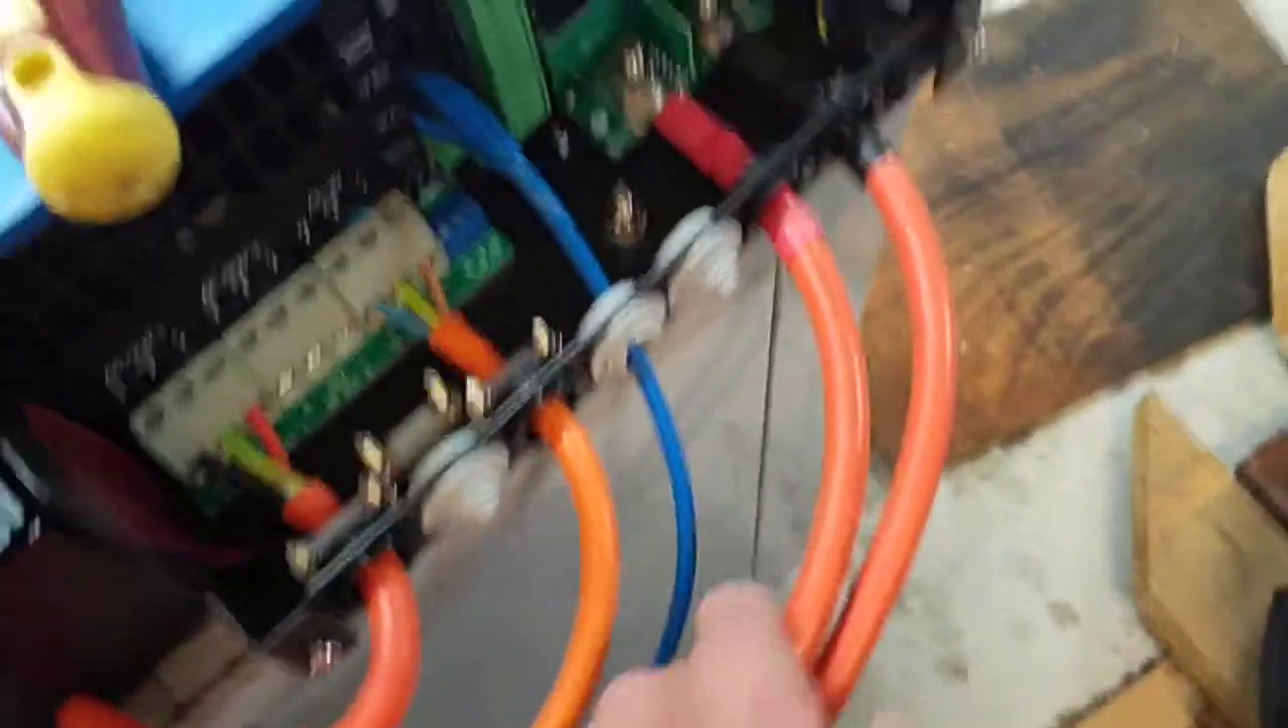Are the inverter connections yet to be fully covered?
Yes.